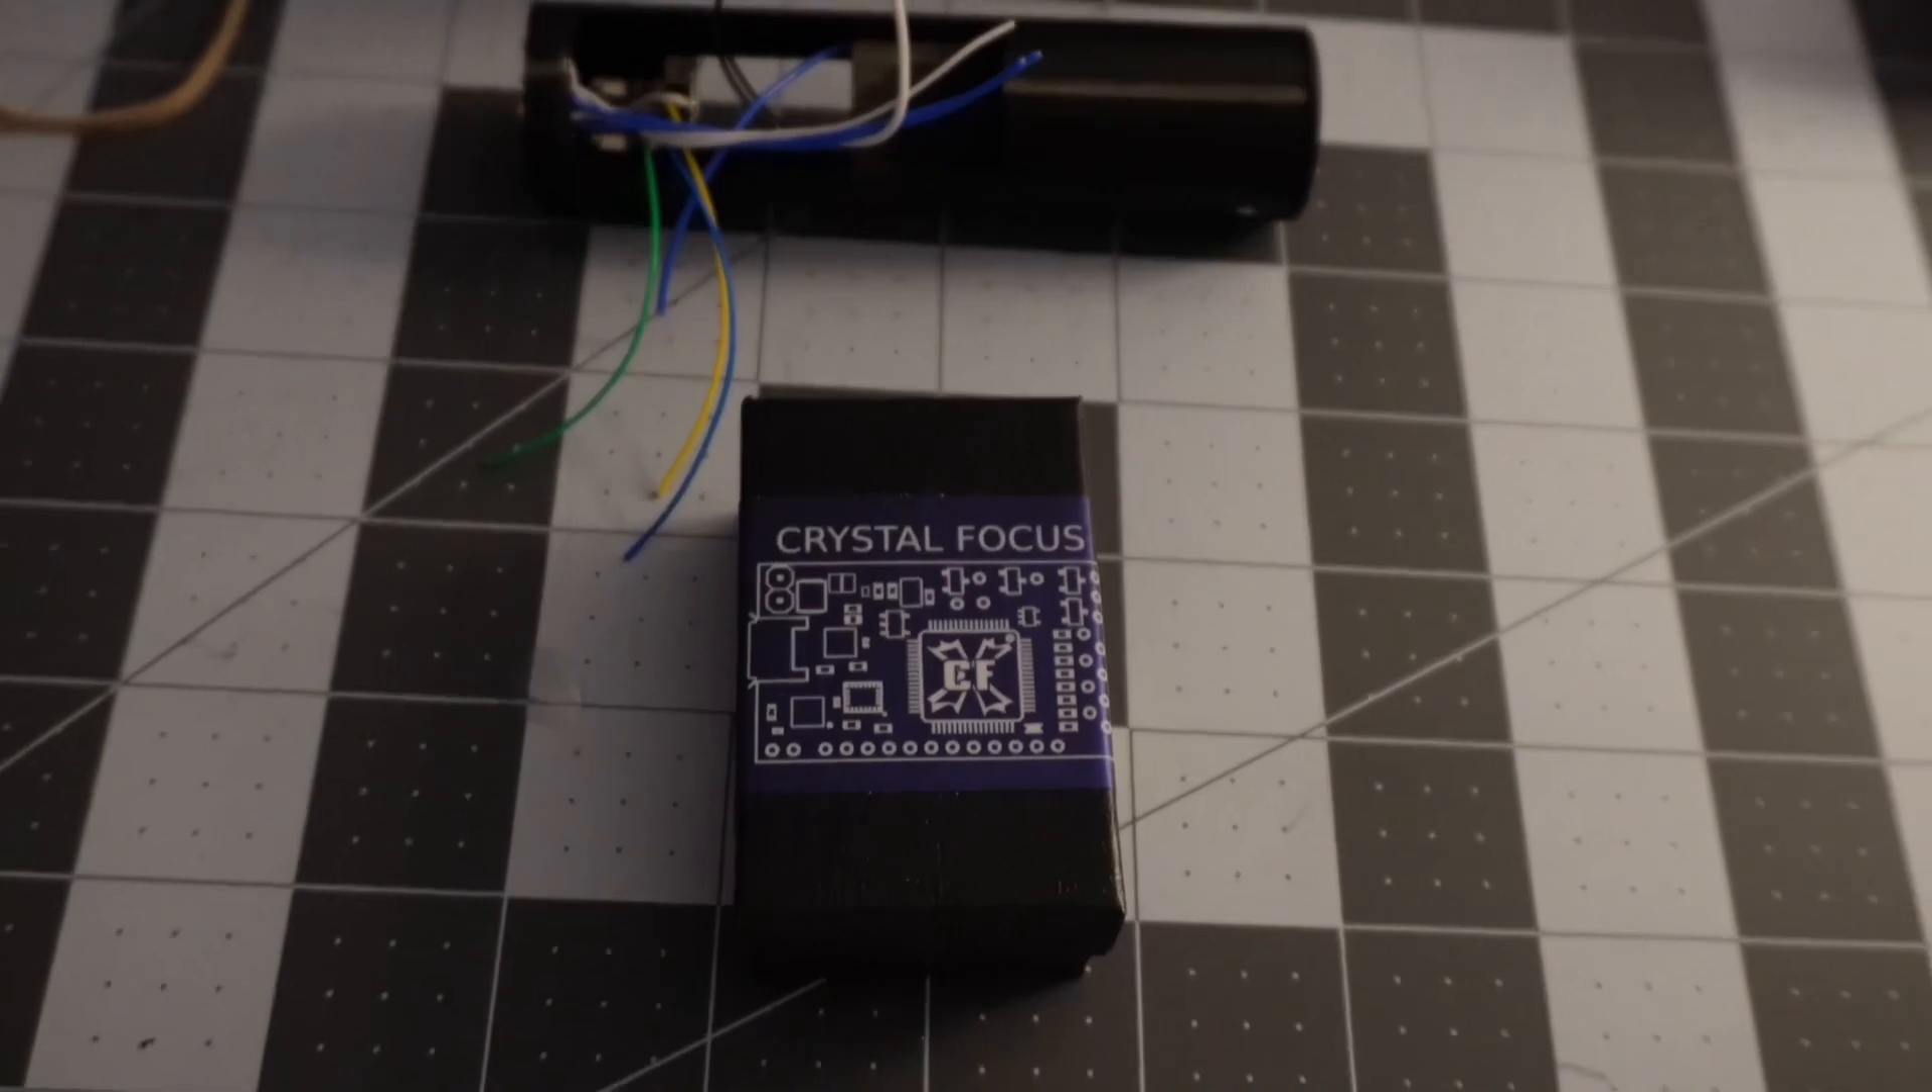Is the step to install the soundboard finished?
No.